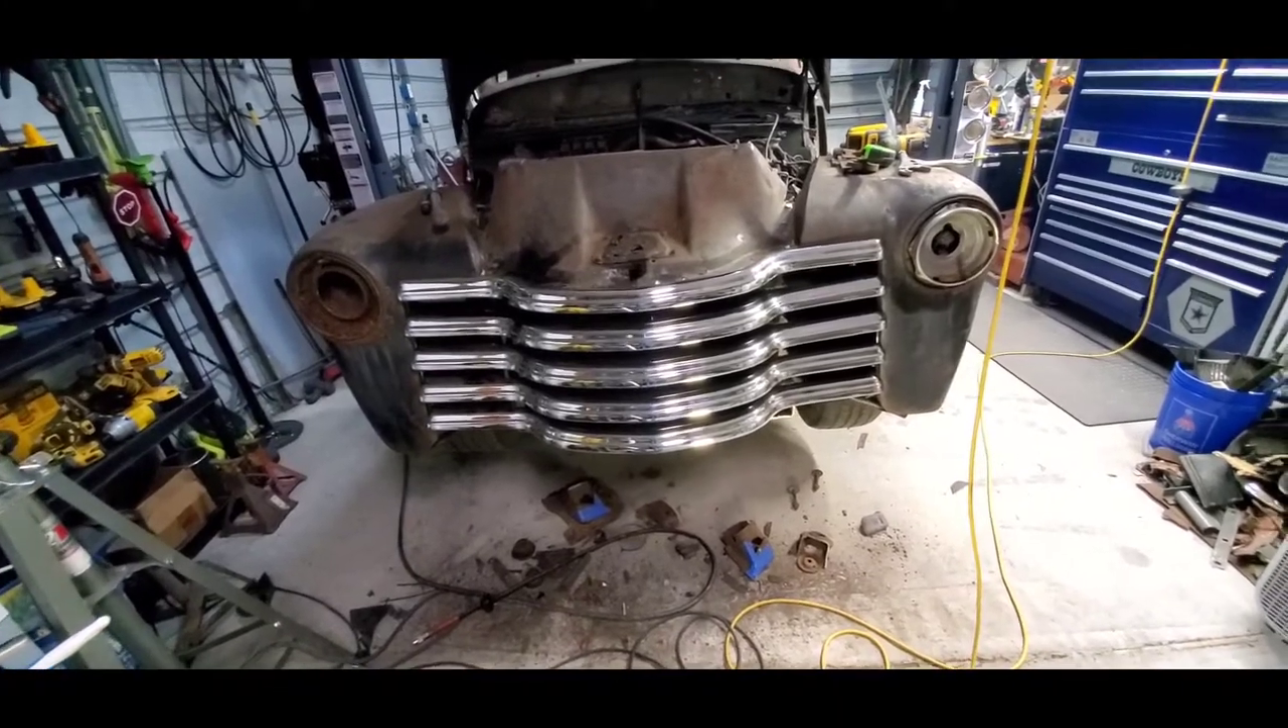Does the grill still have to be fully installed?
No.